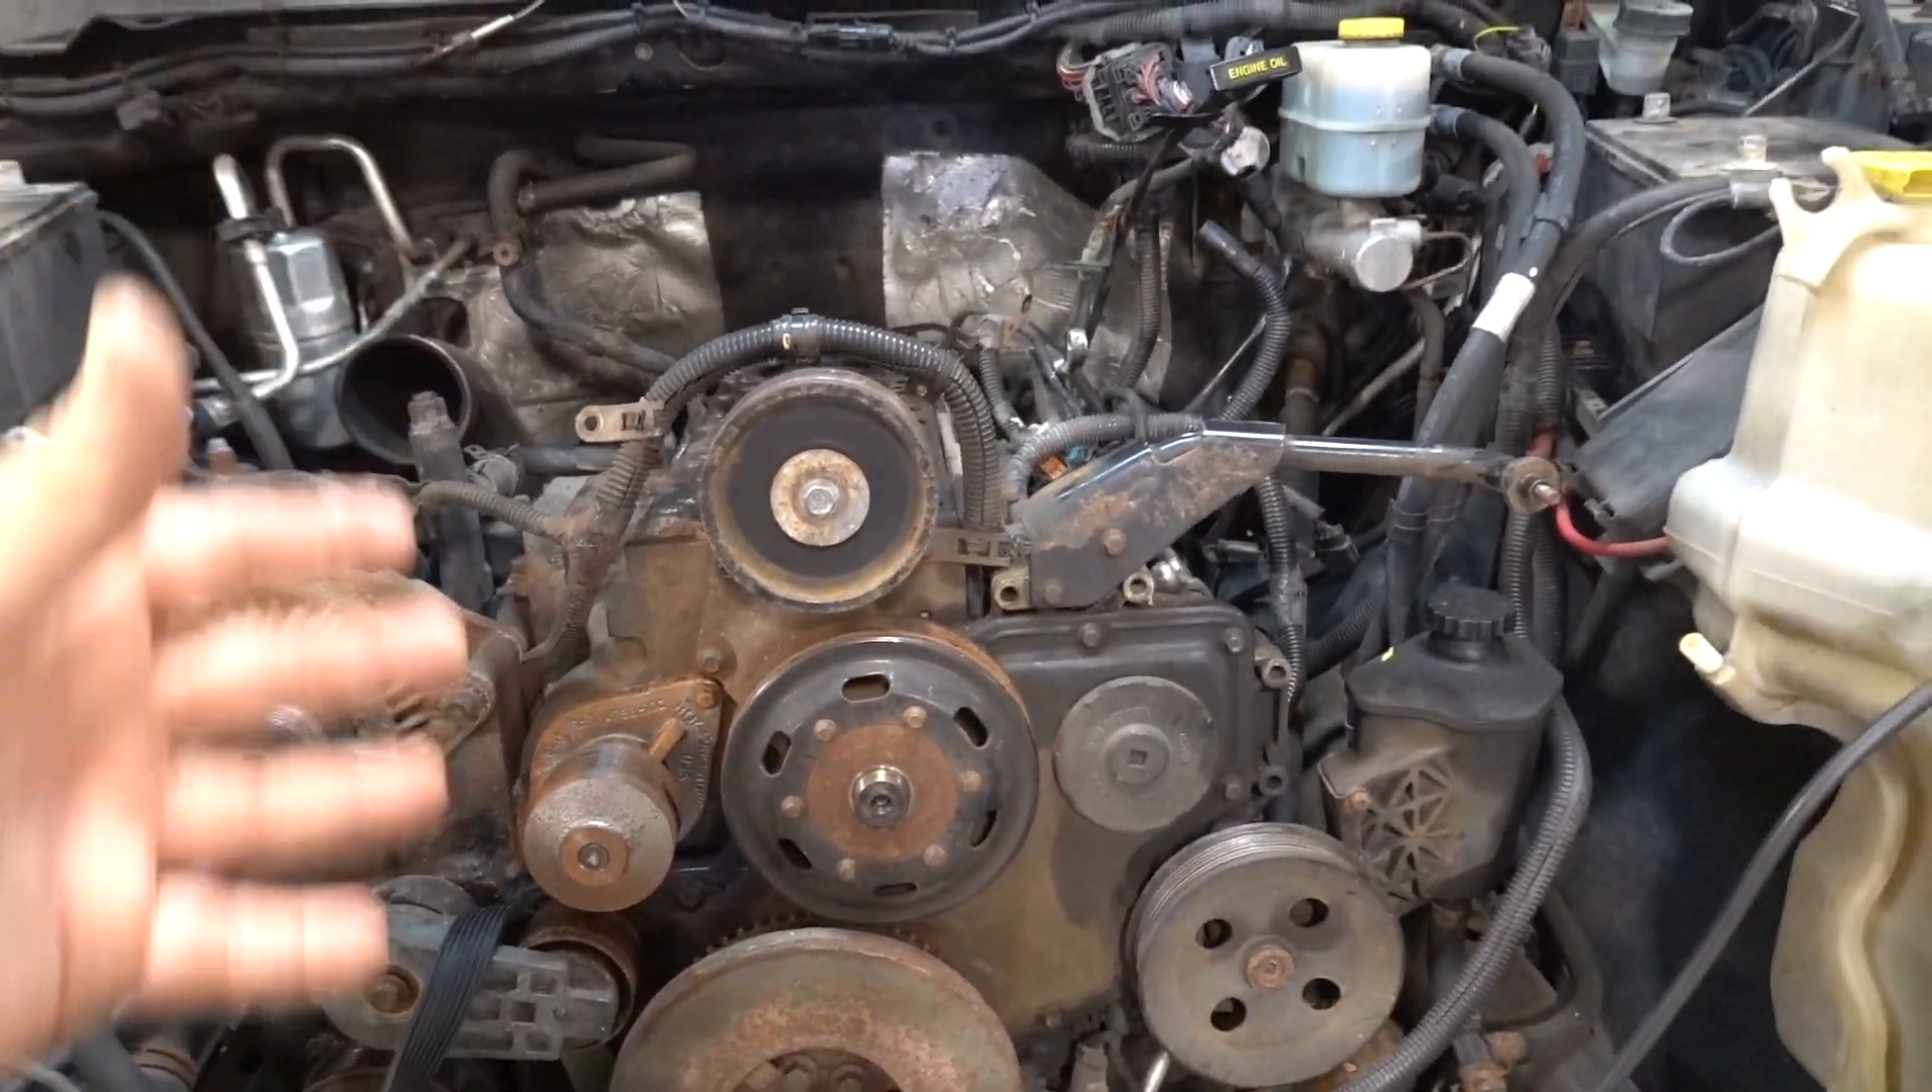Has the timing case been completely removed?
No.